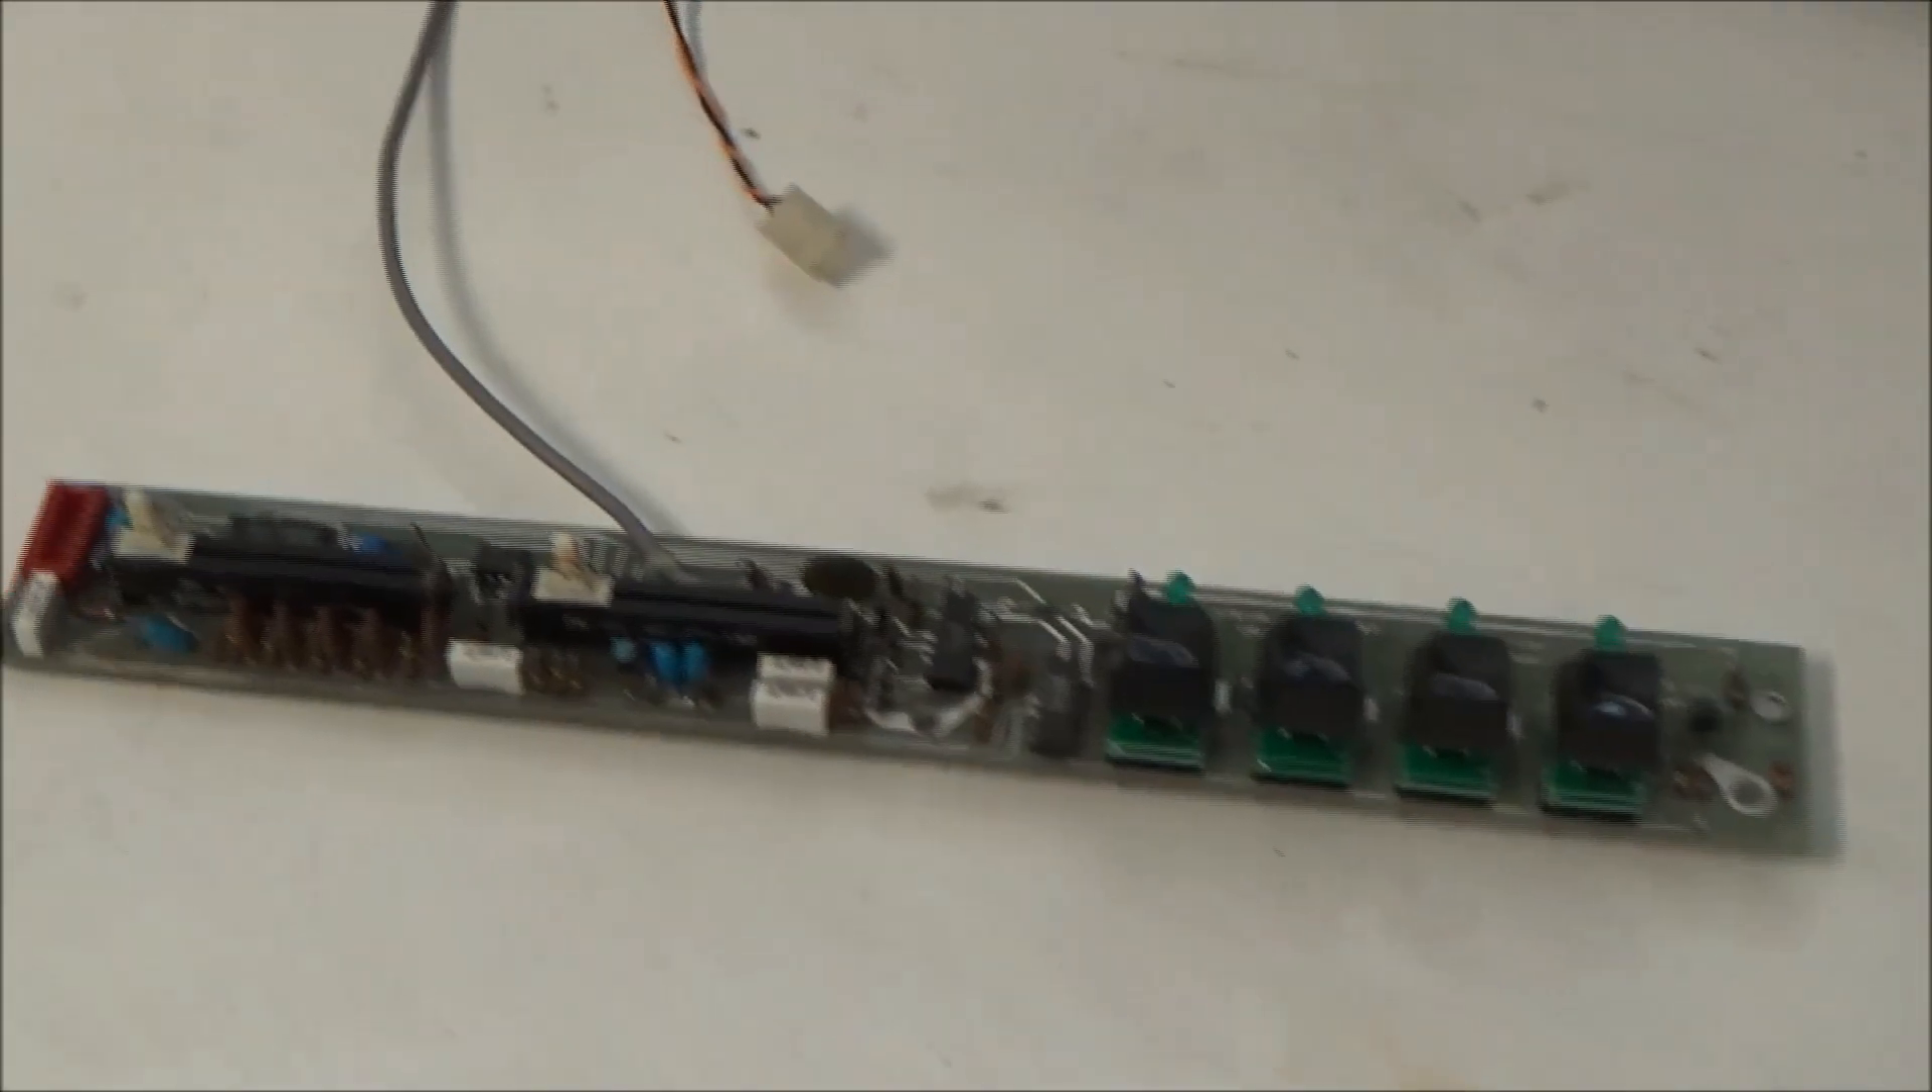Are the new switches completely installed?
Yes.